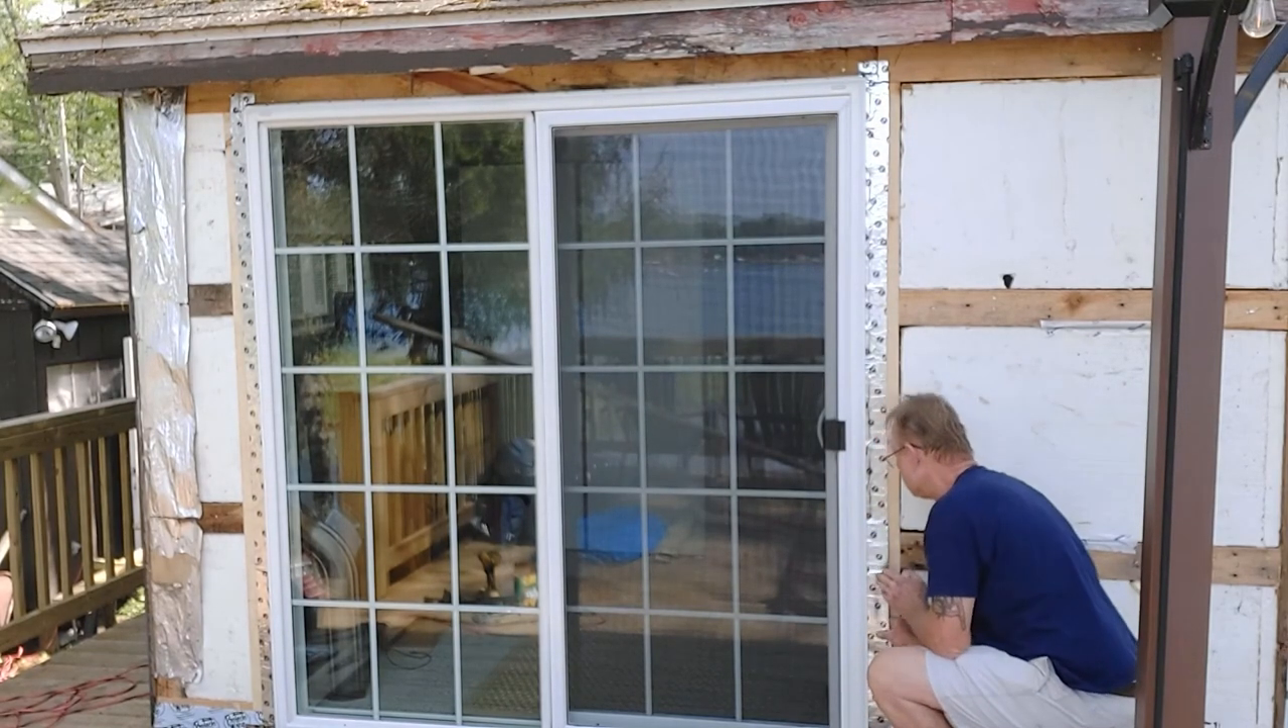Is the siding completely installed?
No.